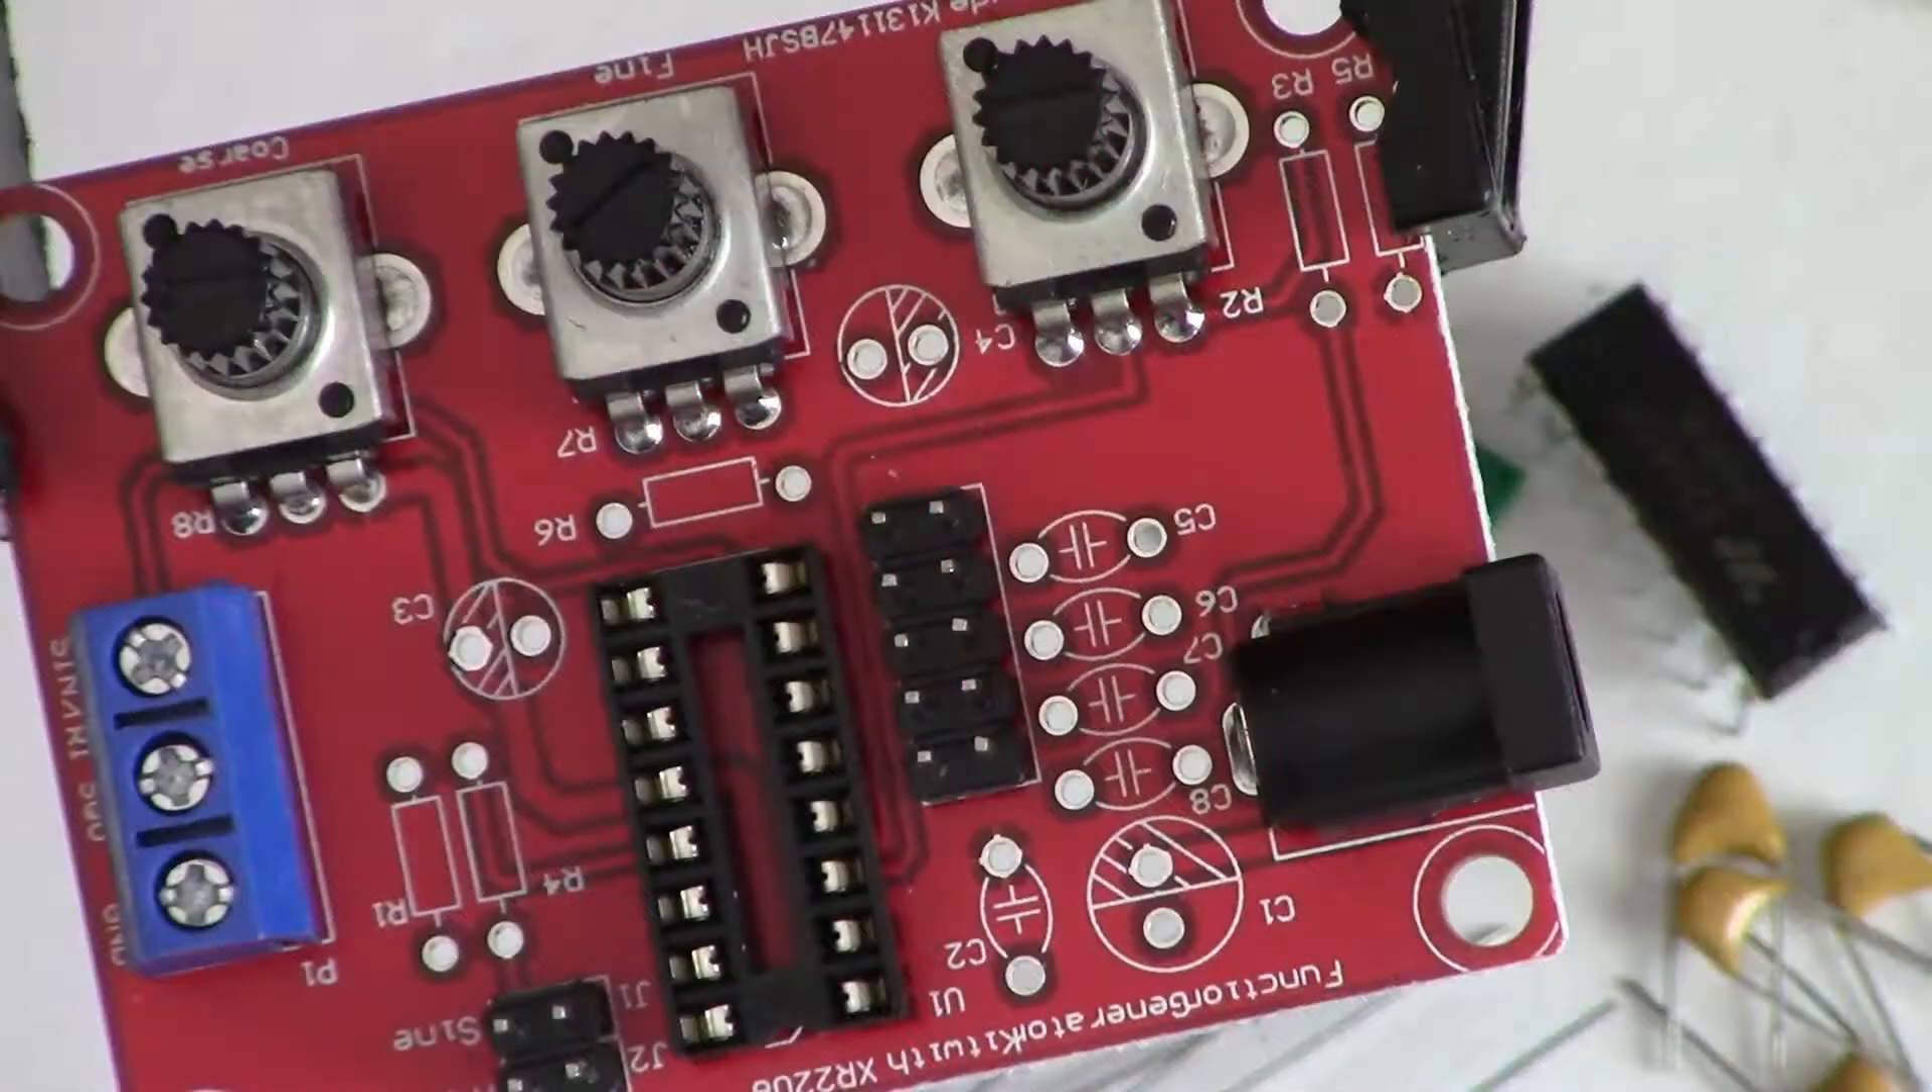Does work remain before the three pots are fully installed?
No.